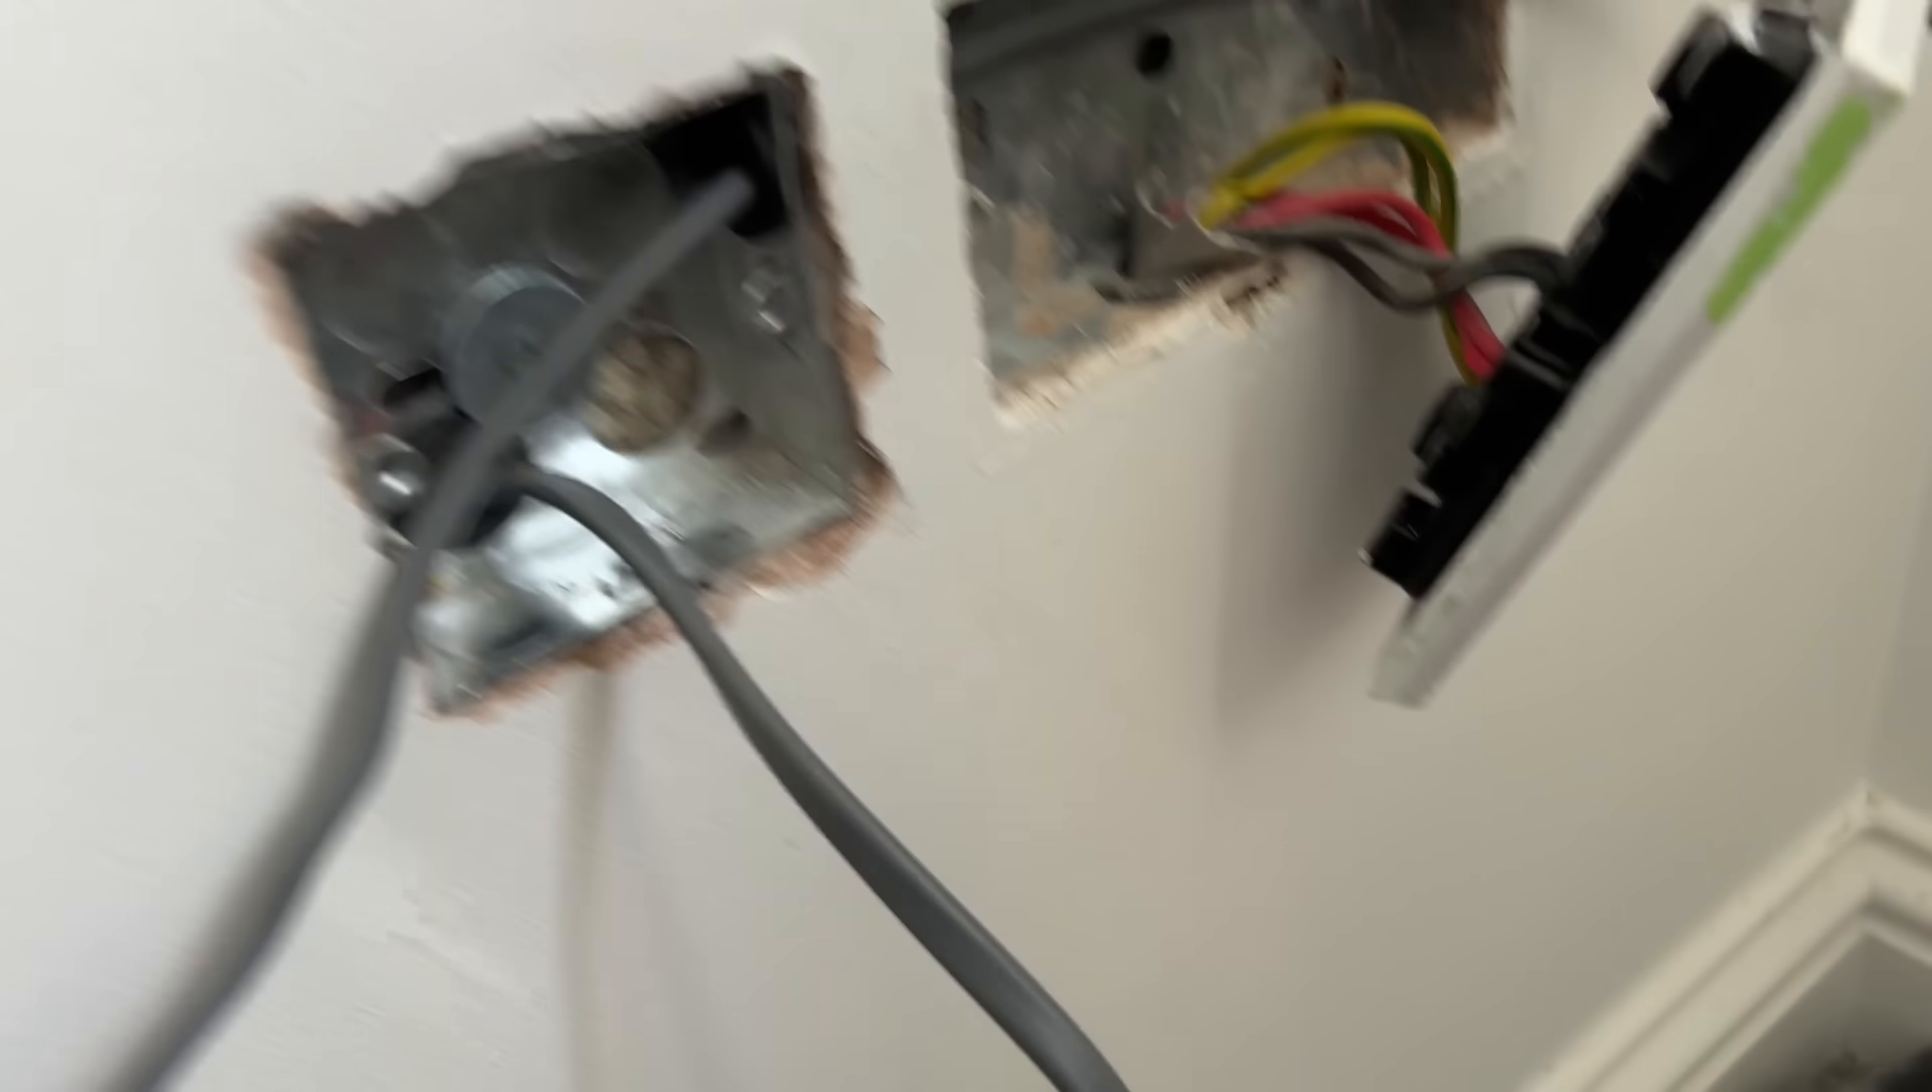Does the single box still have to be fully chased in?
No.